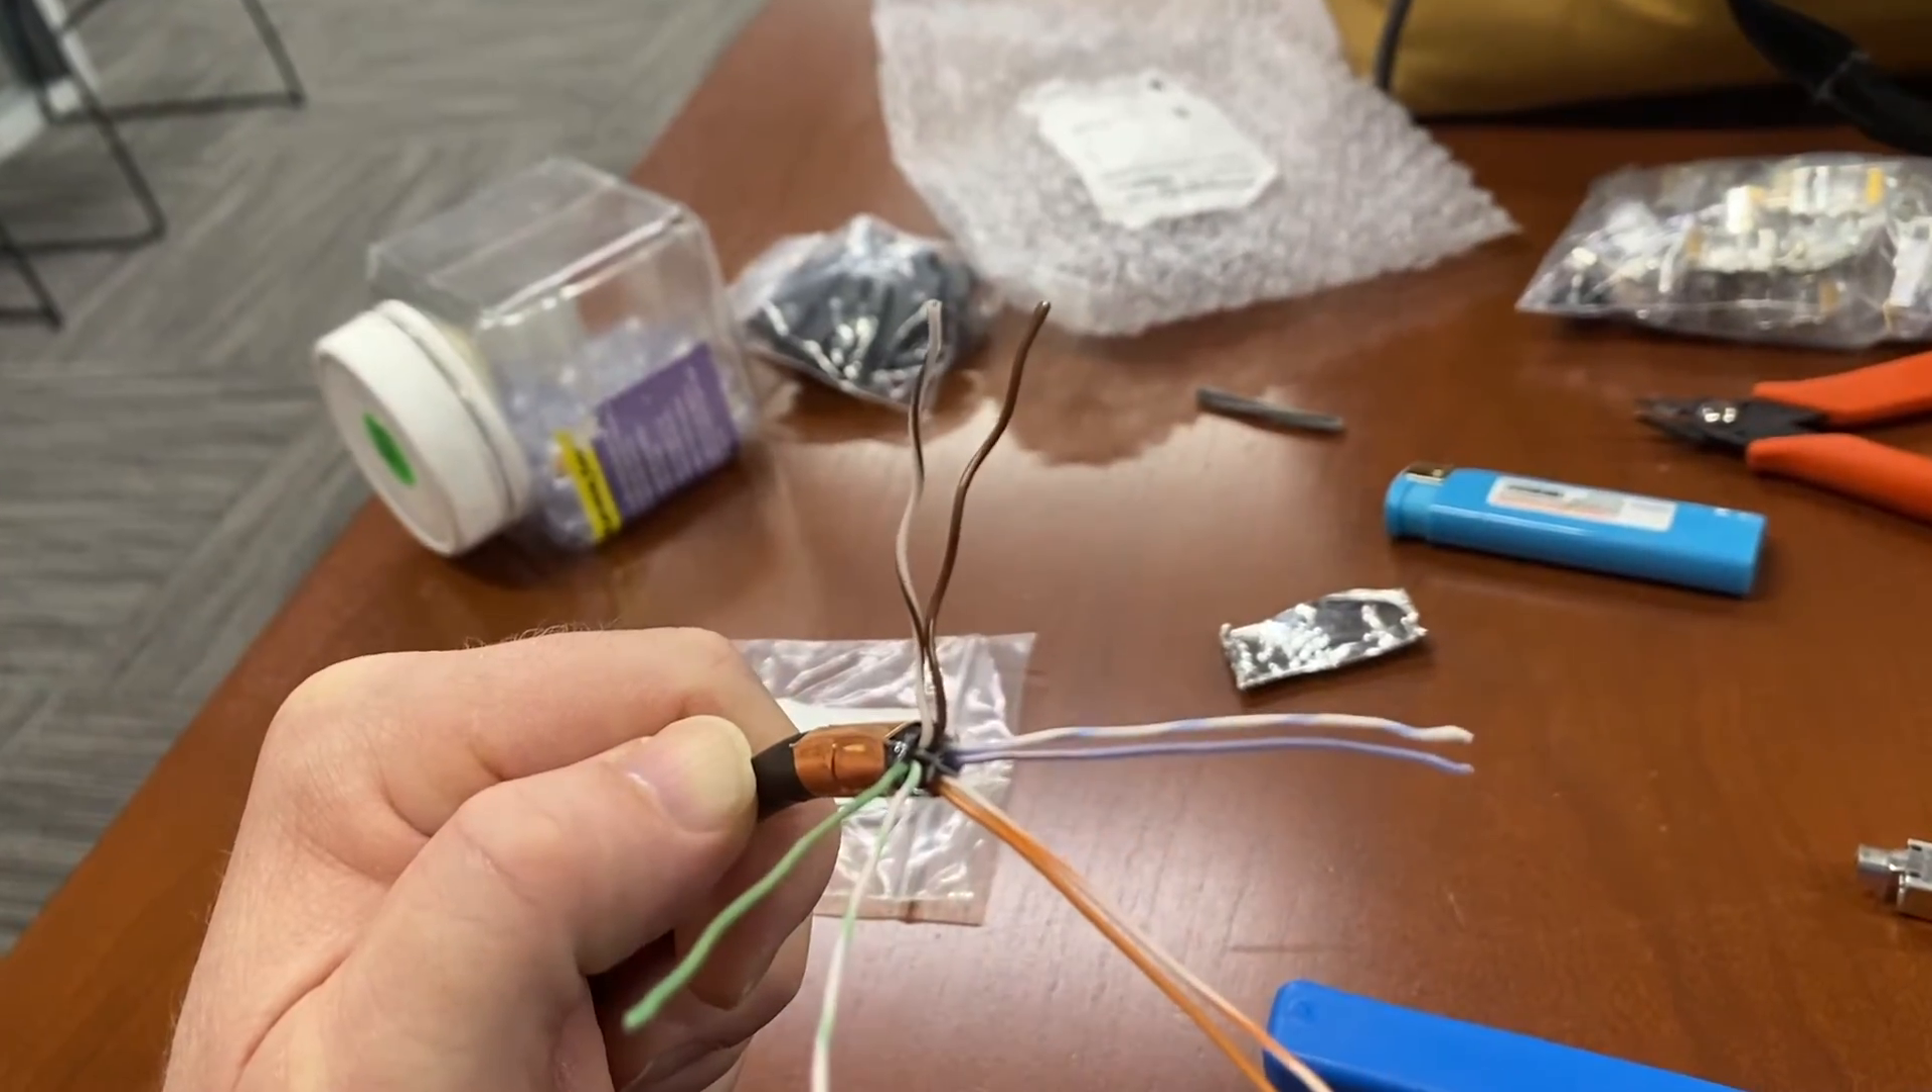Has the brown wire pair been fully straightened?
No.